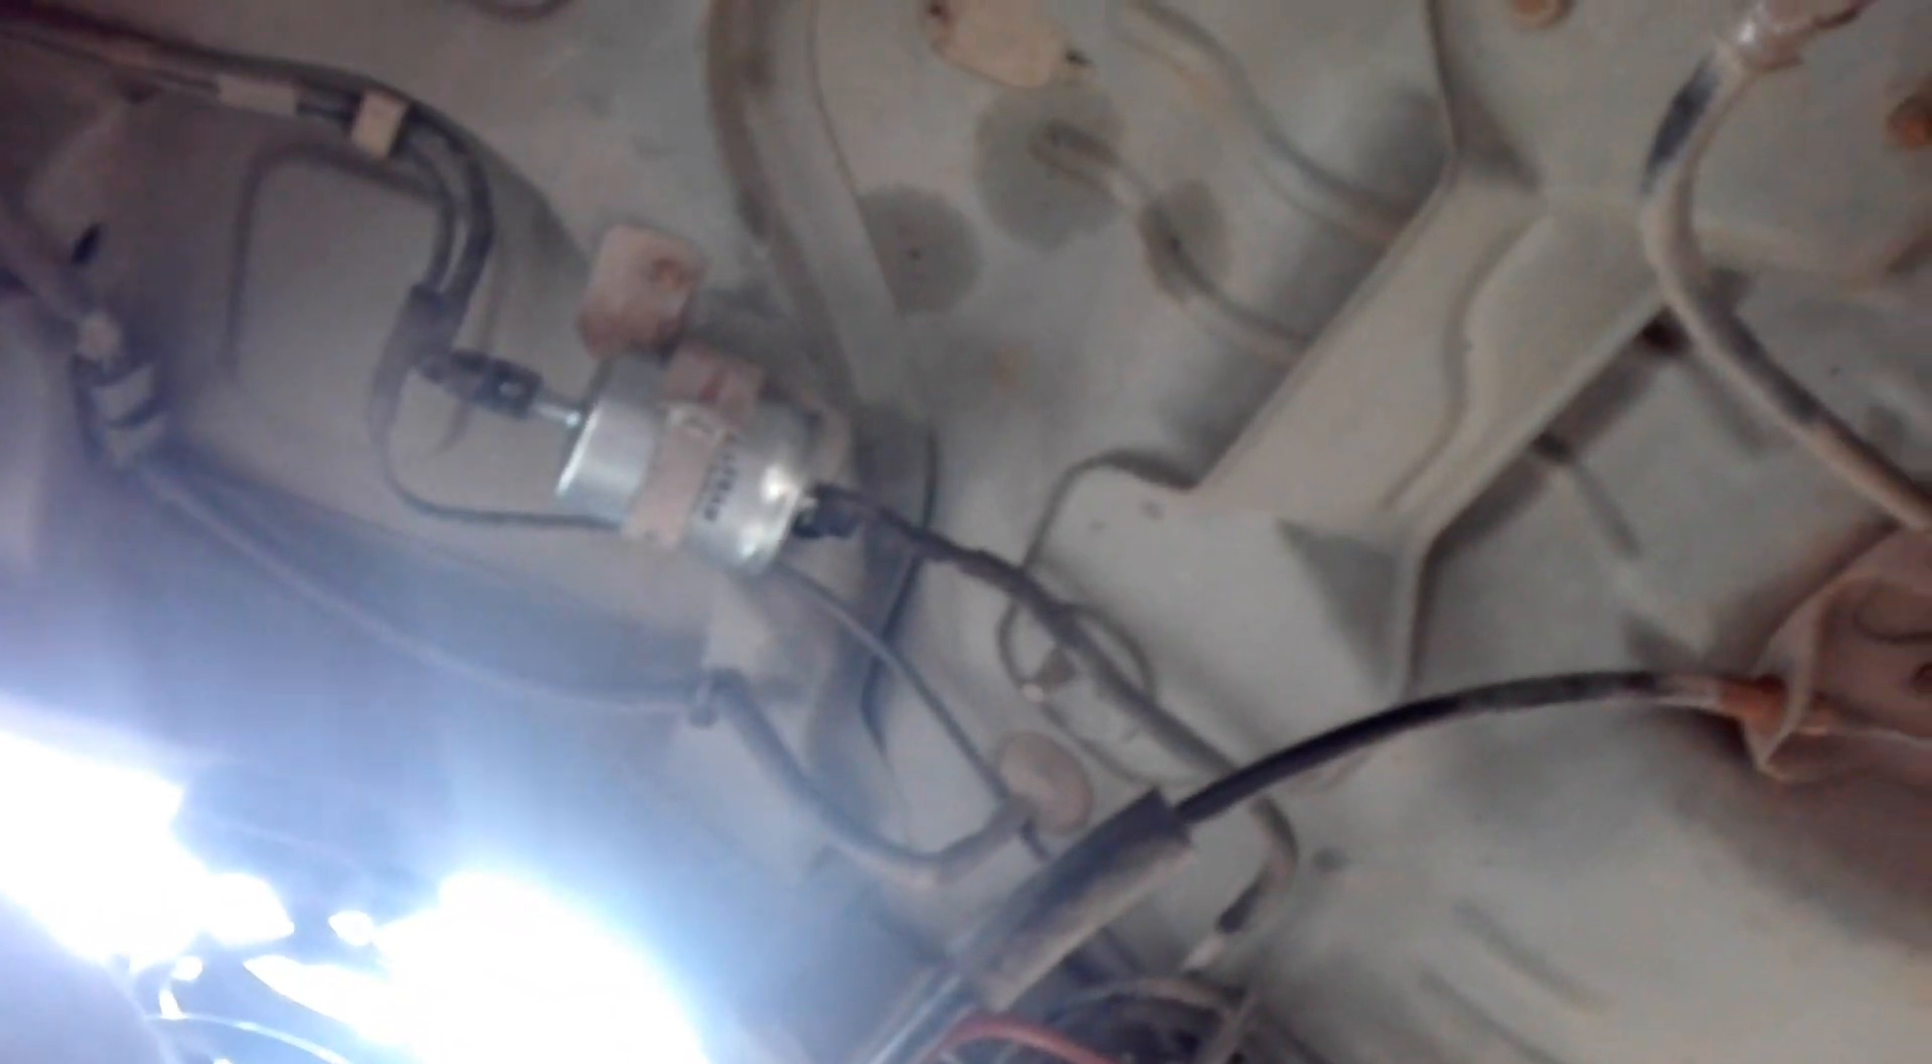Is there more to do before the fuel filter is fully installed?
No.